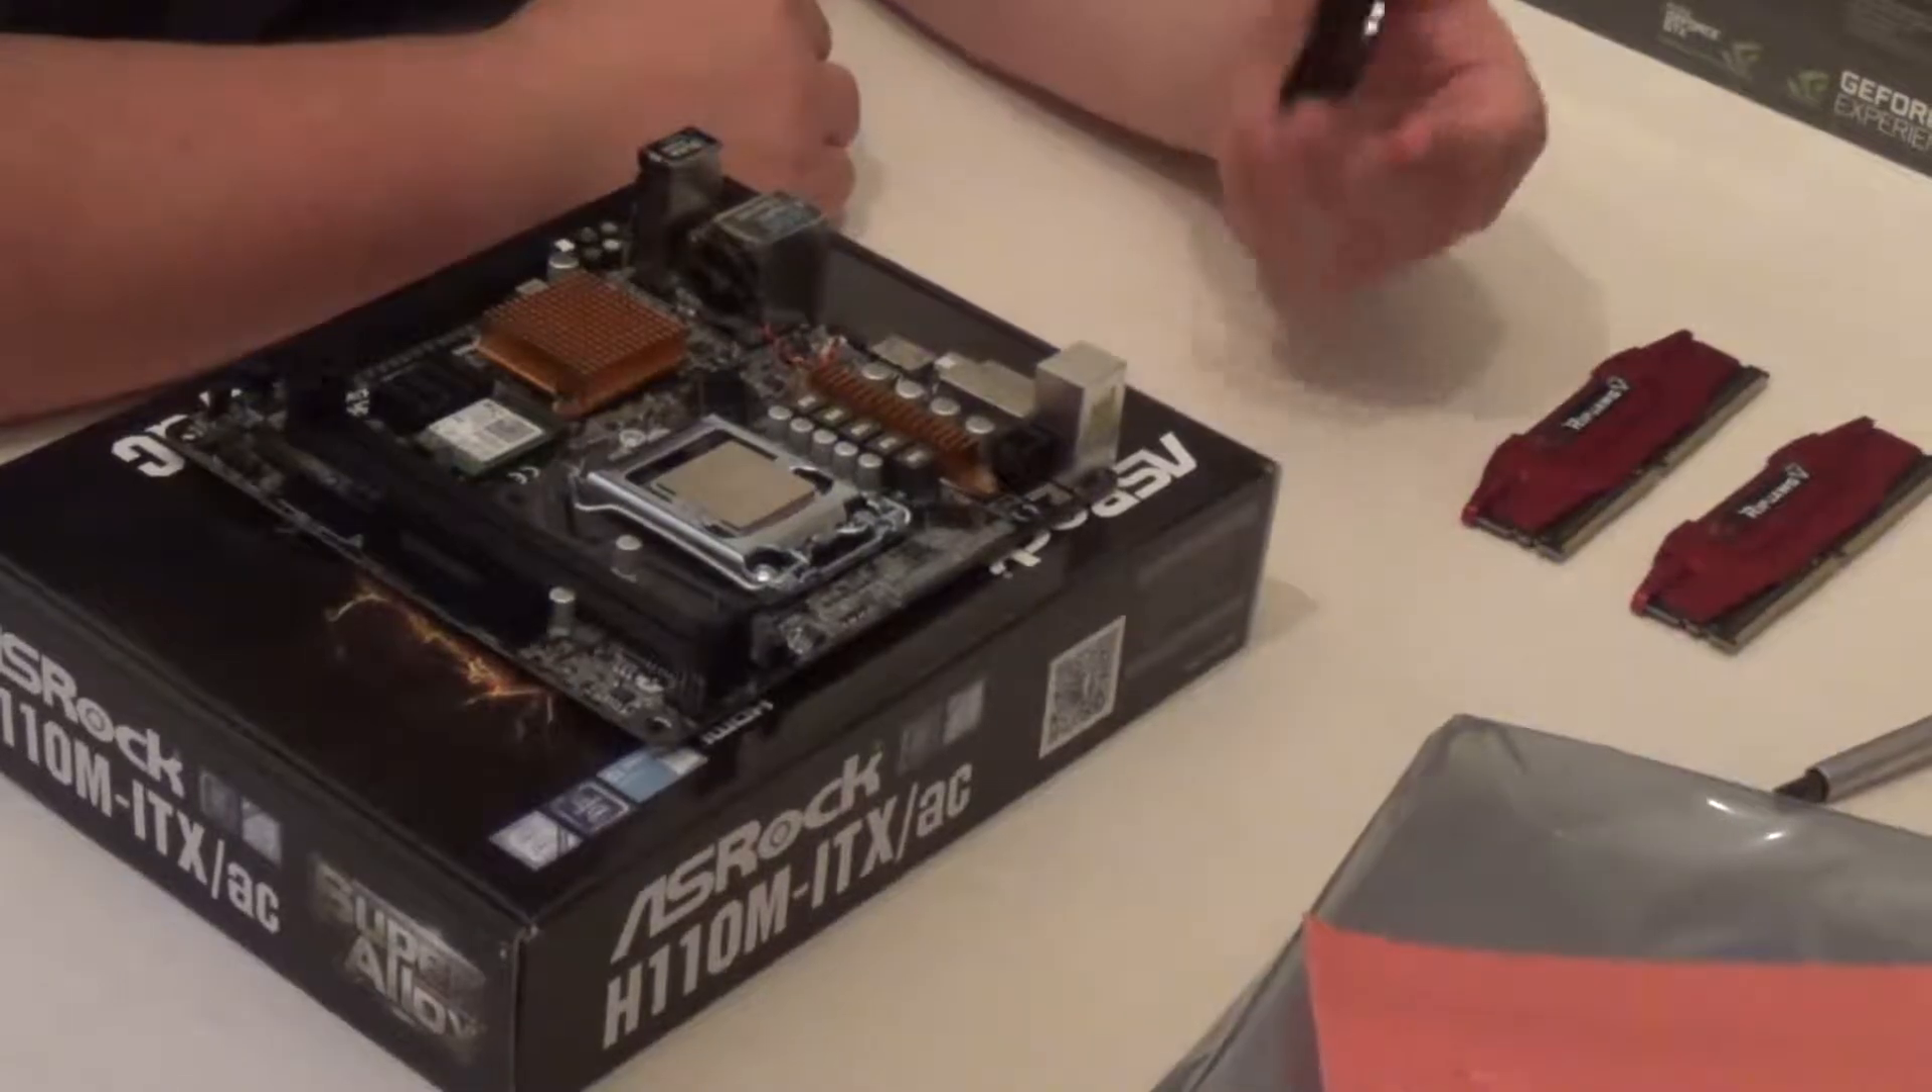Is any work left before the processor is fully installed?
No.